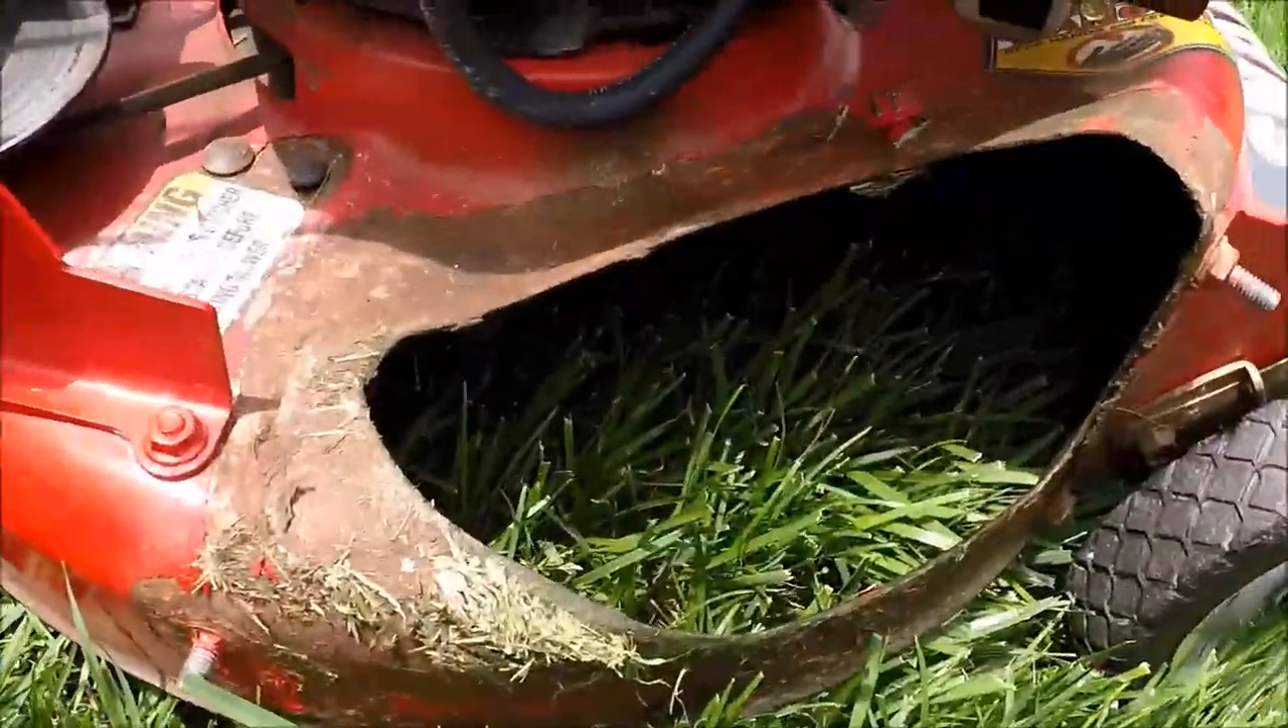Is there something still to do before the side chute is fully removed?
No.